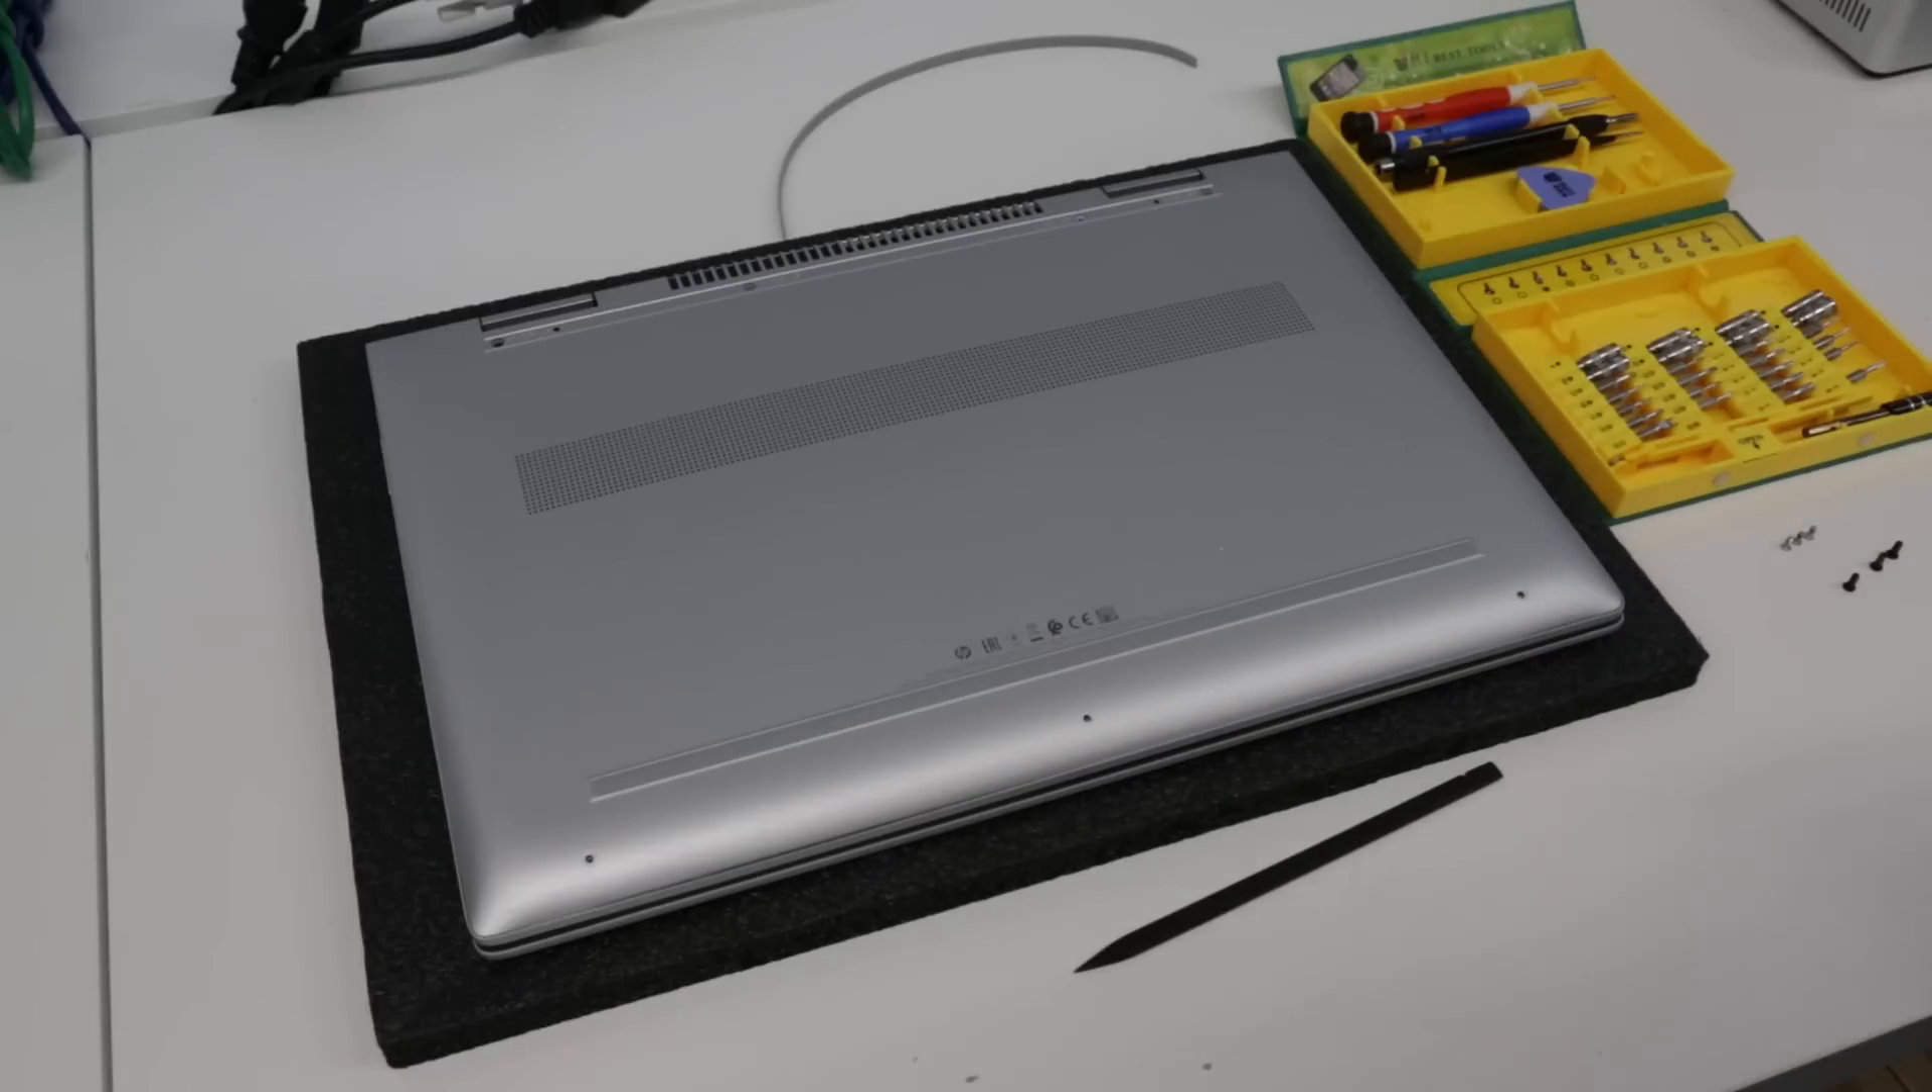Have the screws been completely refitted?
No.